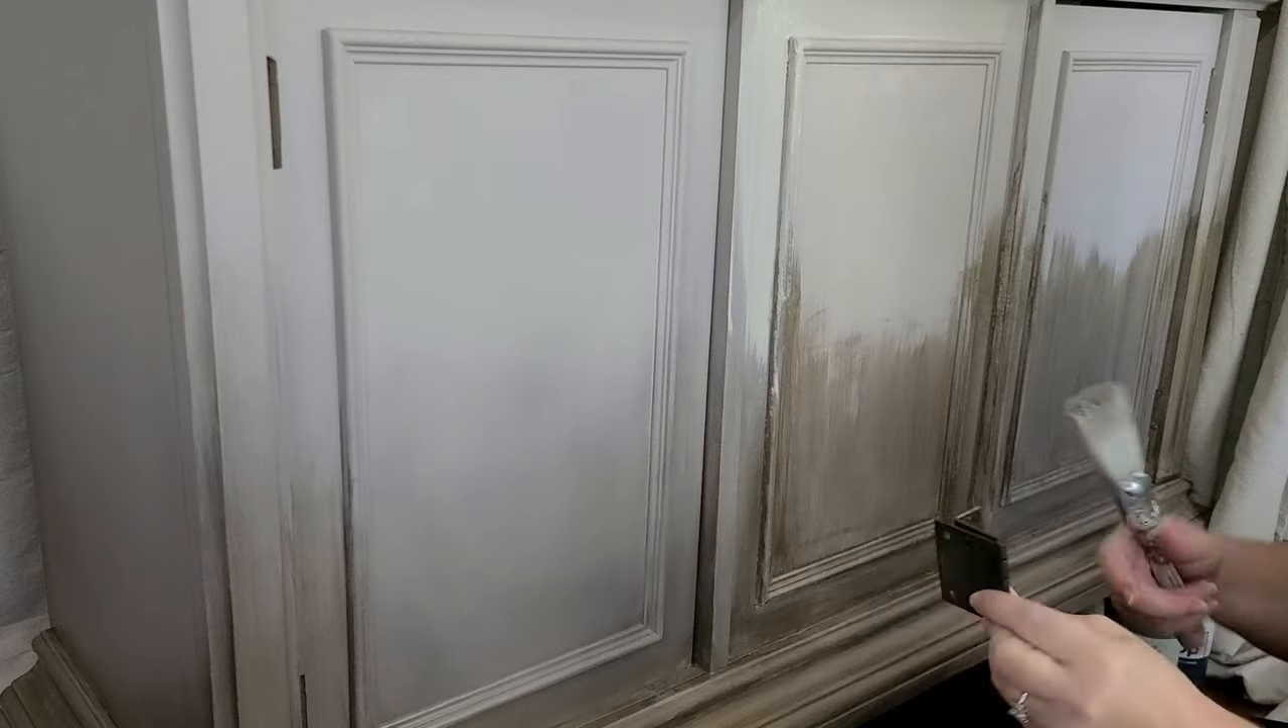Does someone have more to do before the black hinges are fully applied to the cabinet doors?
Yes.